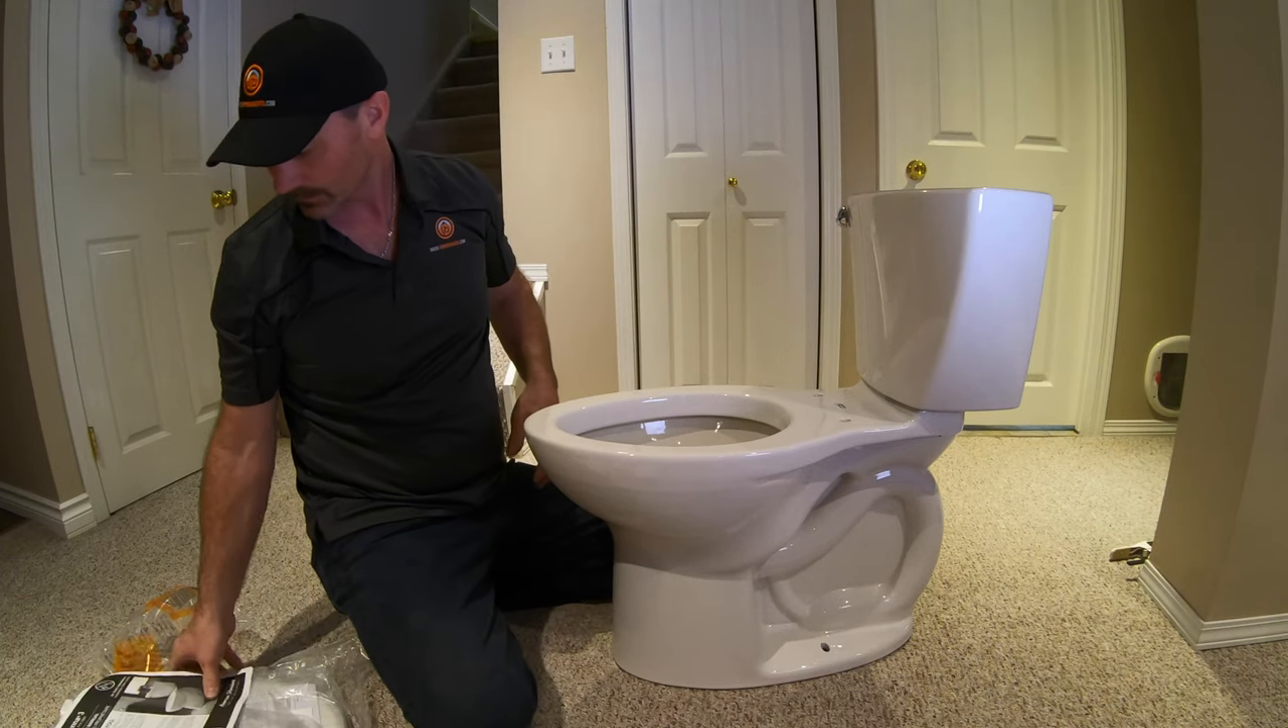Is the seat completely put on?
No.